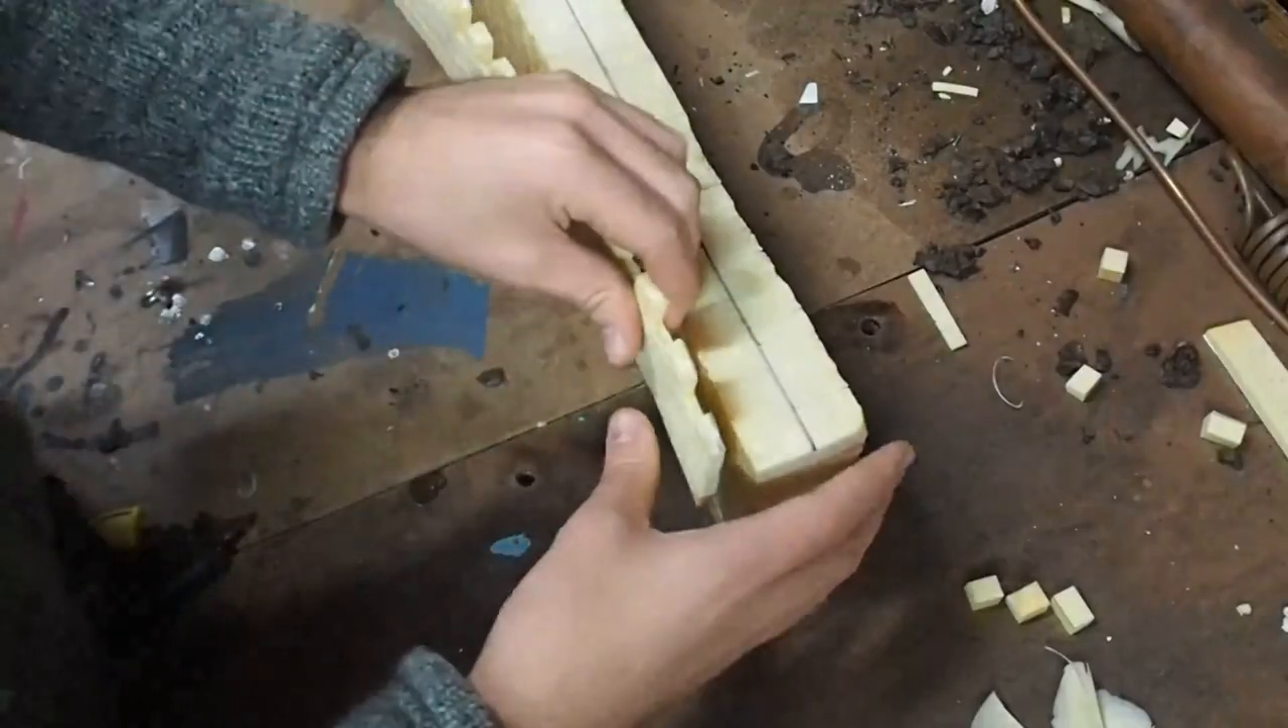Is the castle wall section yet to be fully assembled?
Yes.